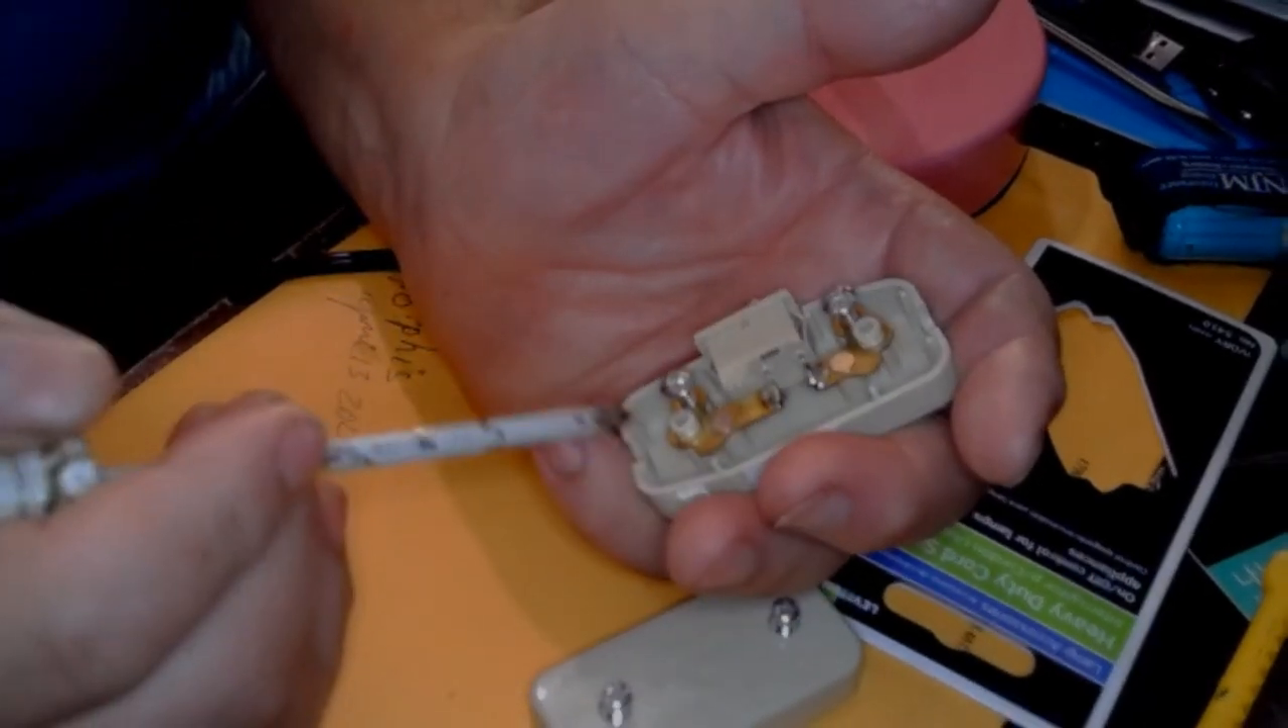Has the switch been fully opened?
Yes.